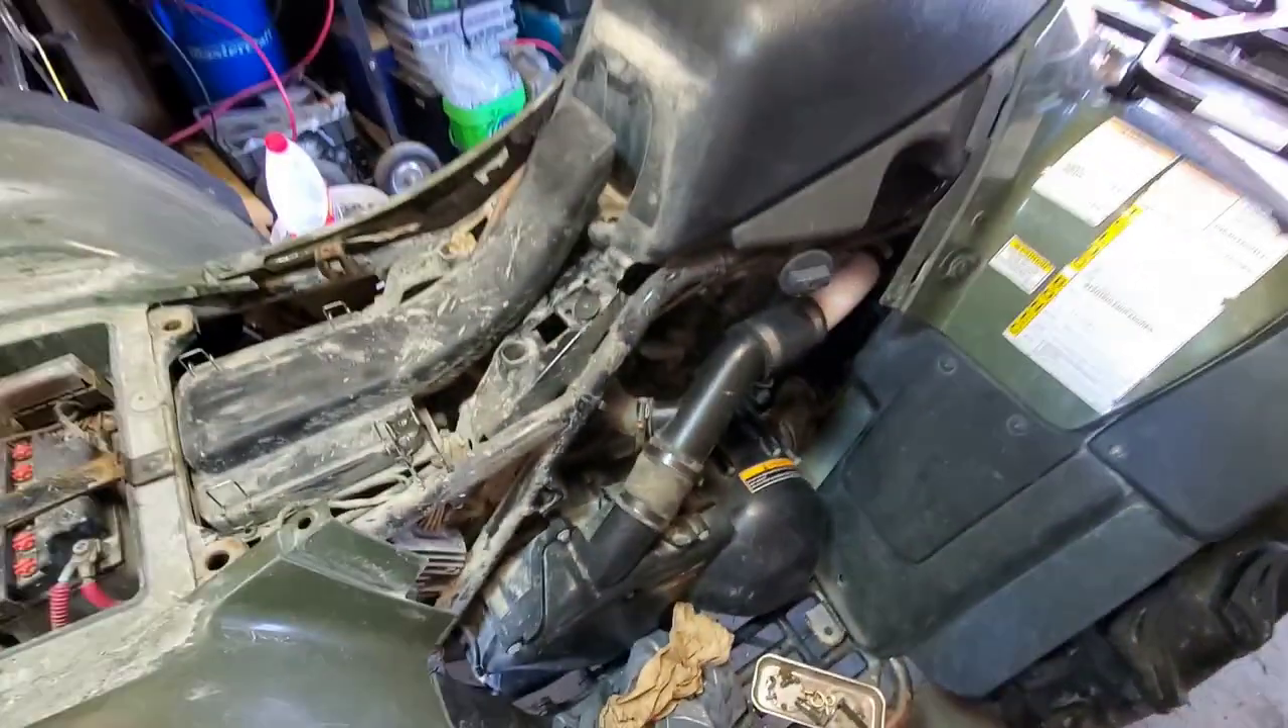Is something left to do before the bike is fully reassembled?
Yes.